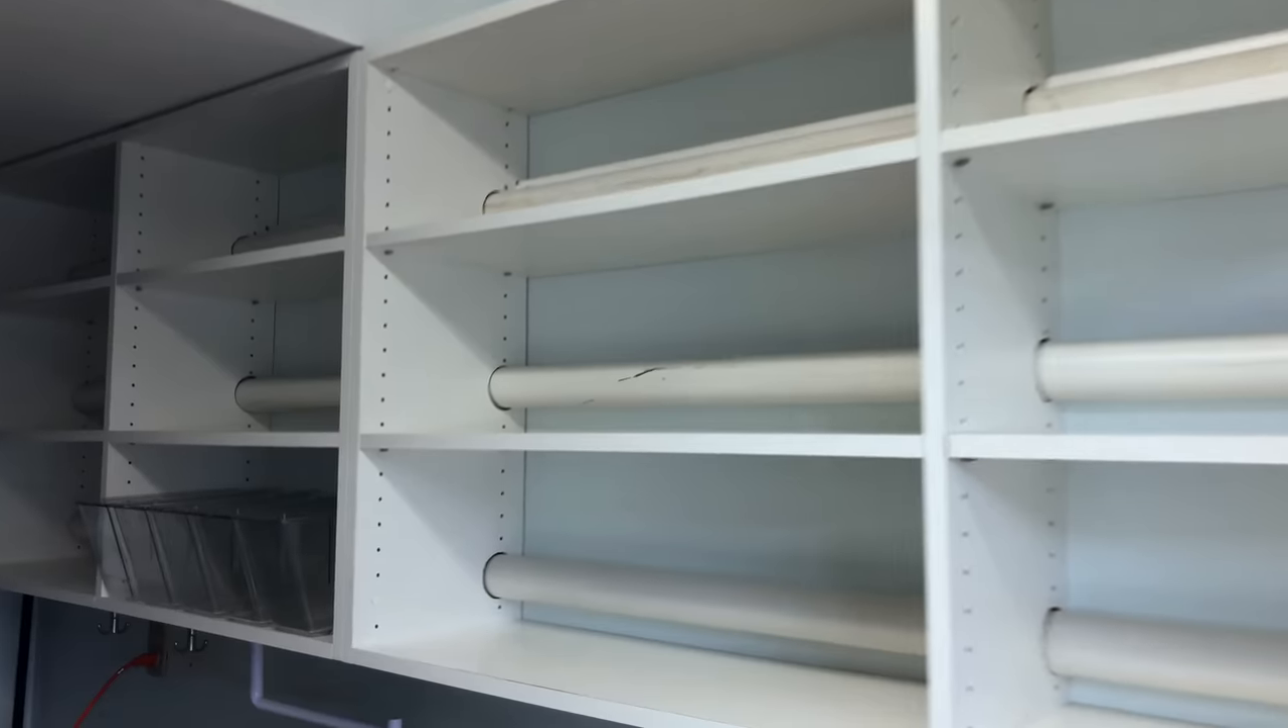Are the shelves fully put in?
Yes.